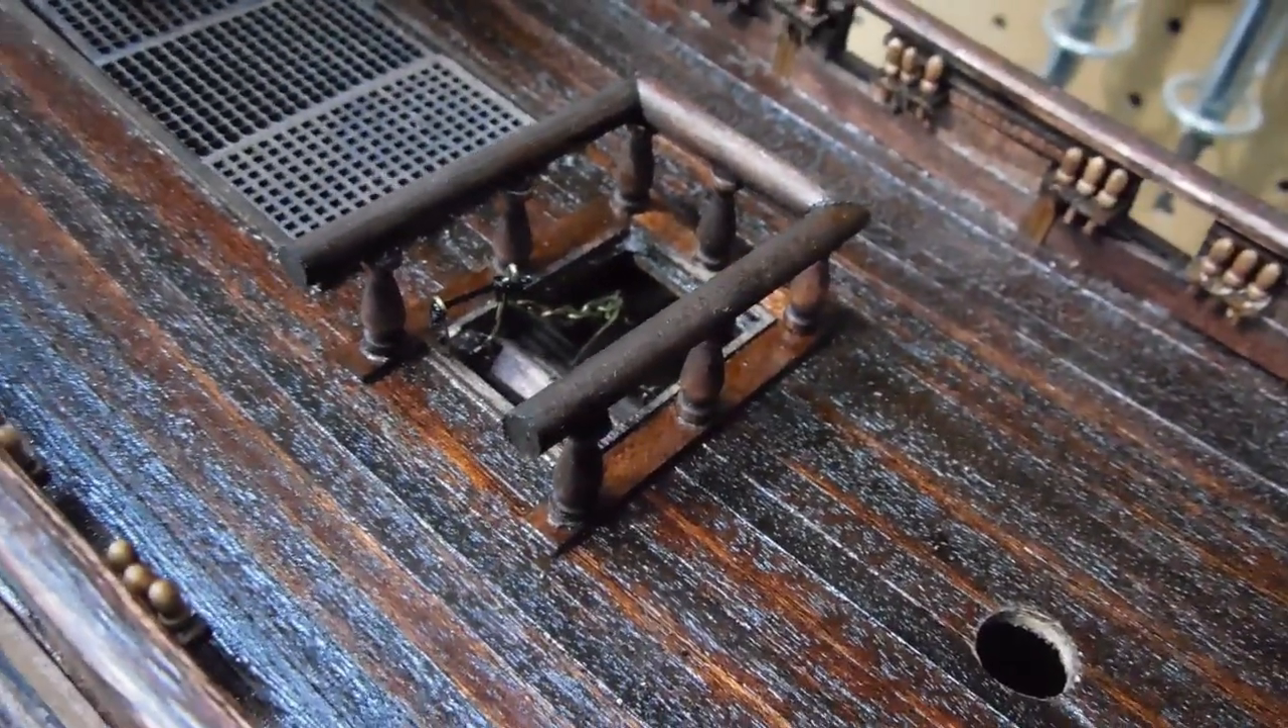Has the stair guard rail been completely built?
Yes.